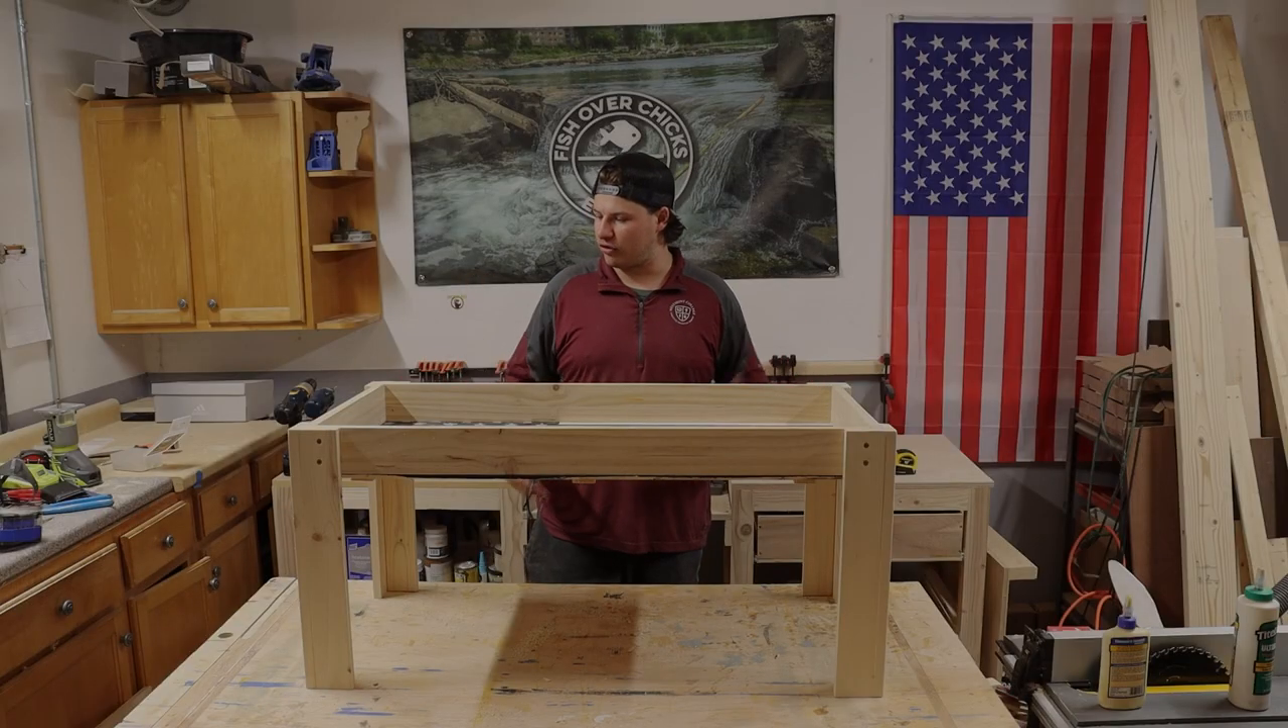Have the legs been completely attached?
Yes.